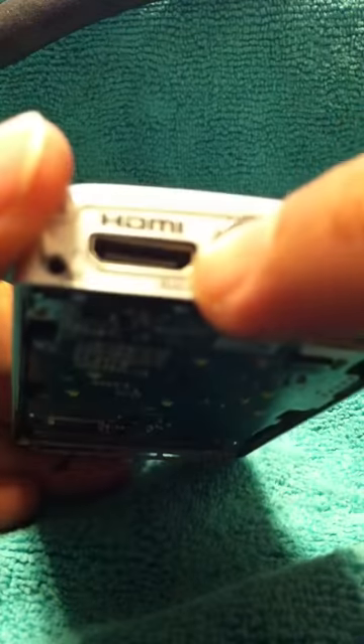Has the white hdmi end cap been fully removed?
No.